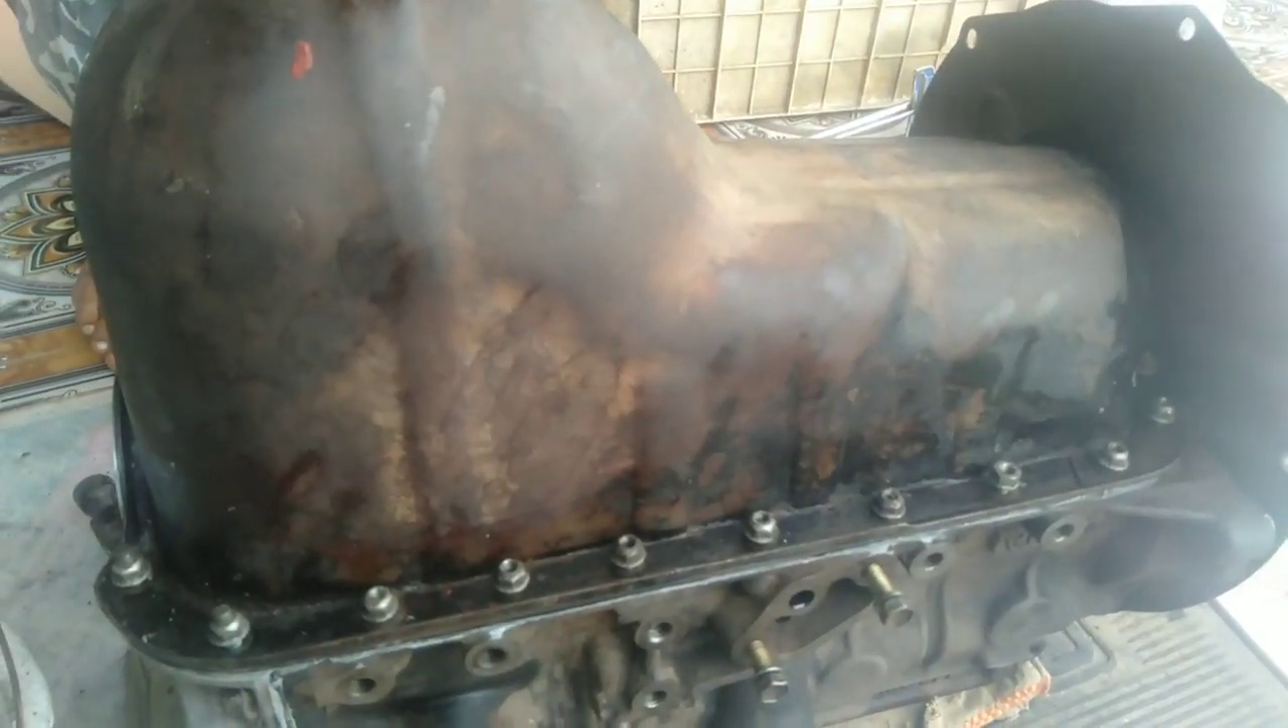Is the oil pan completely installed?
Yes.